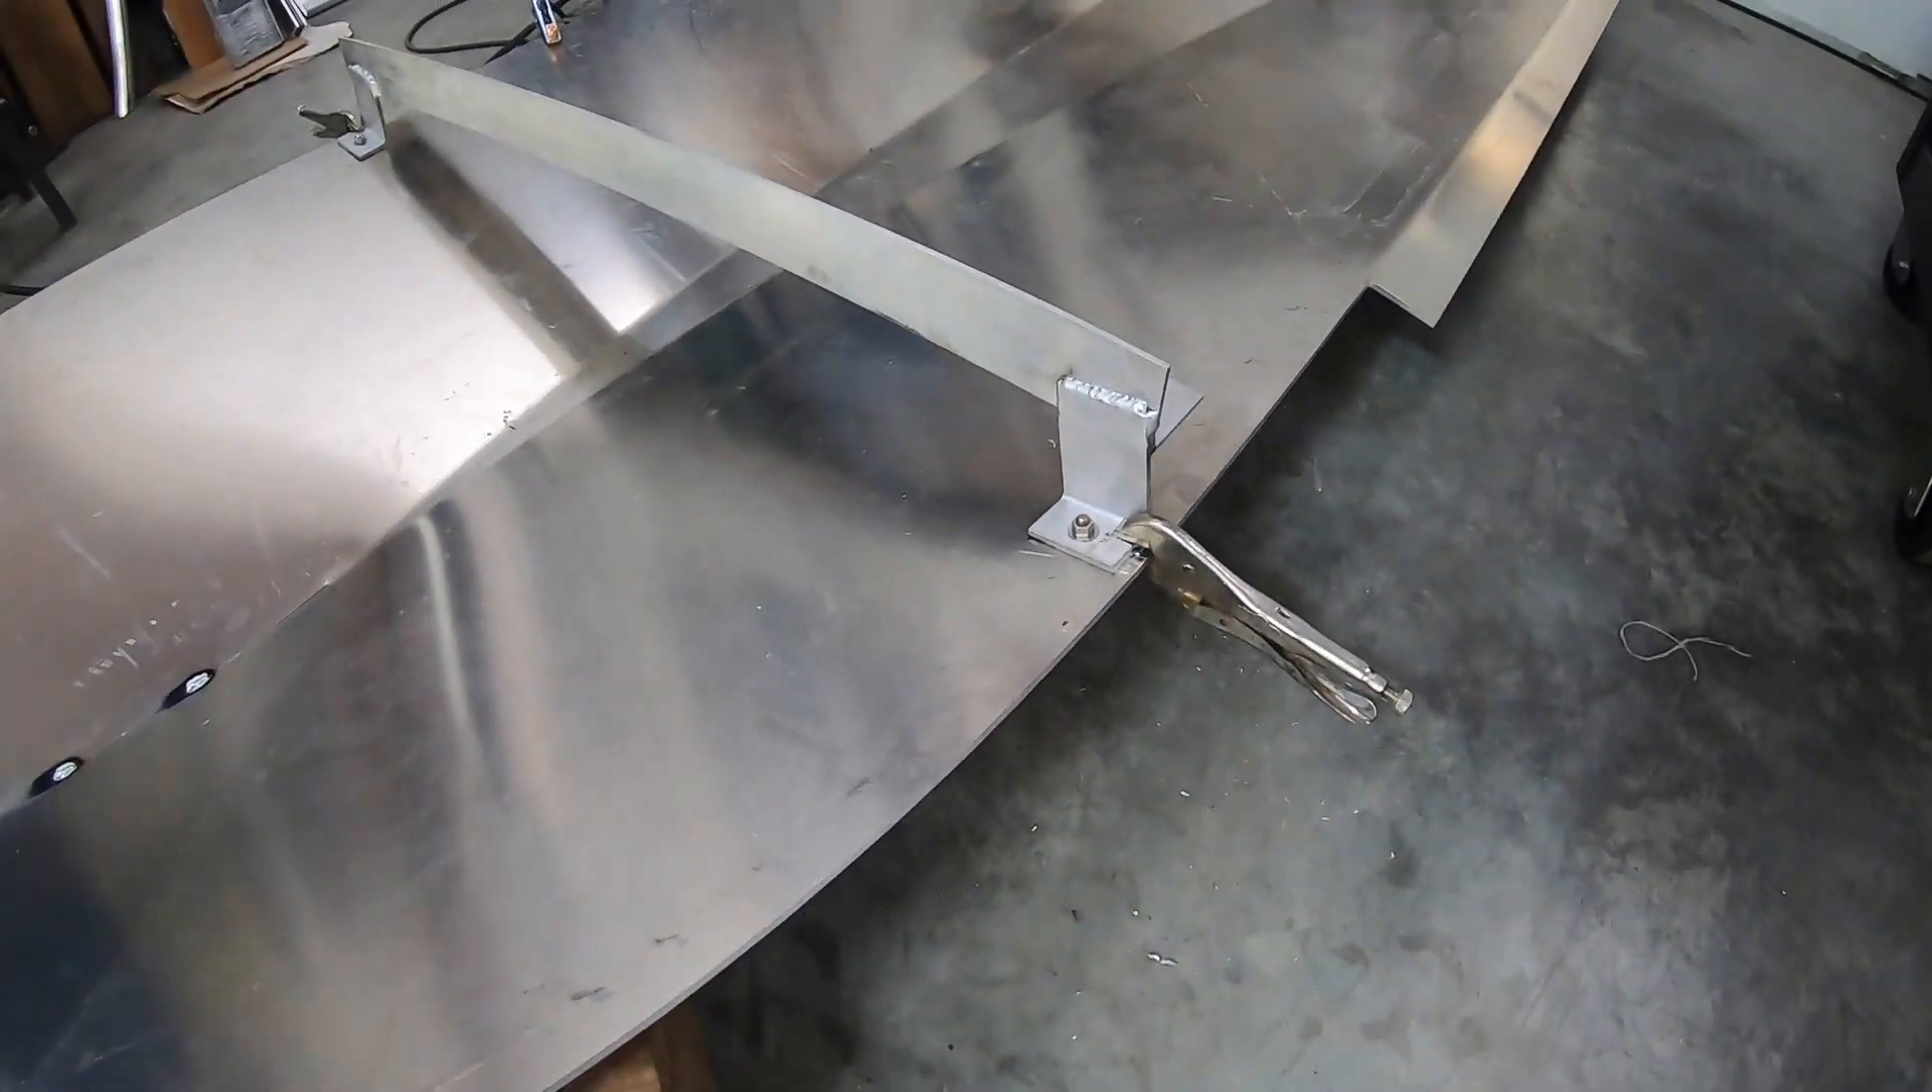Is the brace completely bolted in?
Yes.